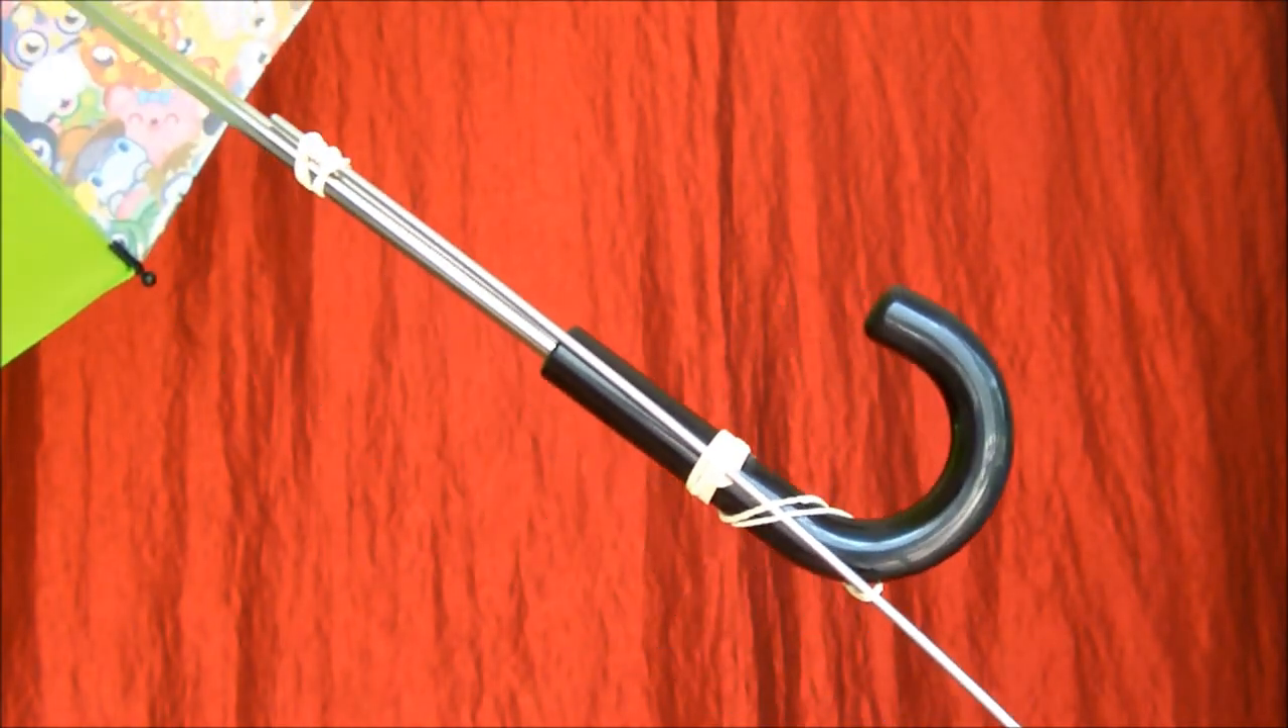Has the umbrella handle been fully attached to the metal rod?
Yes.